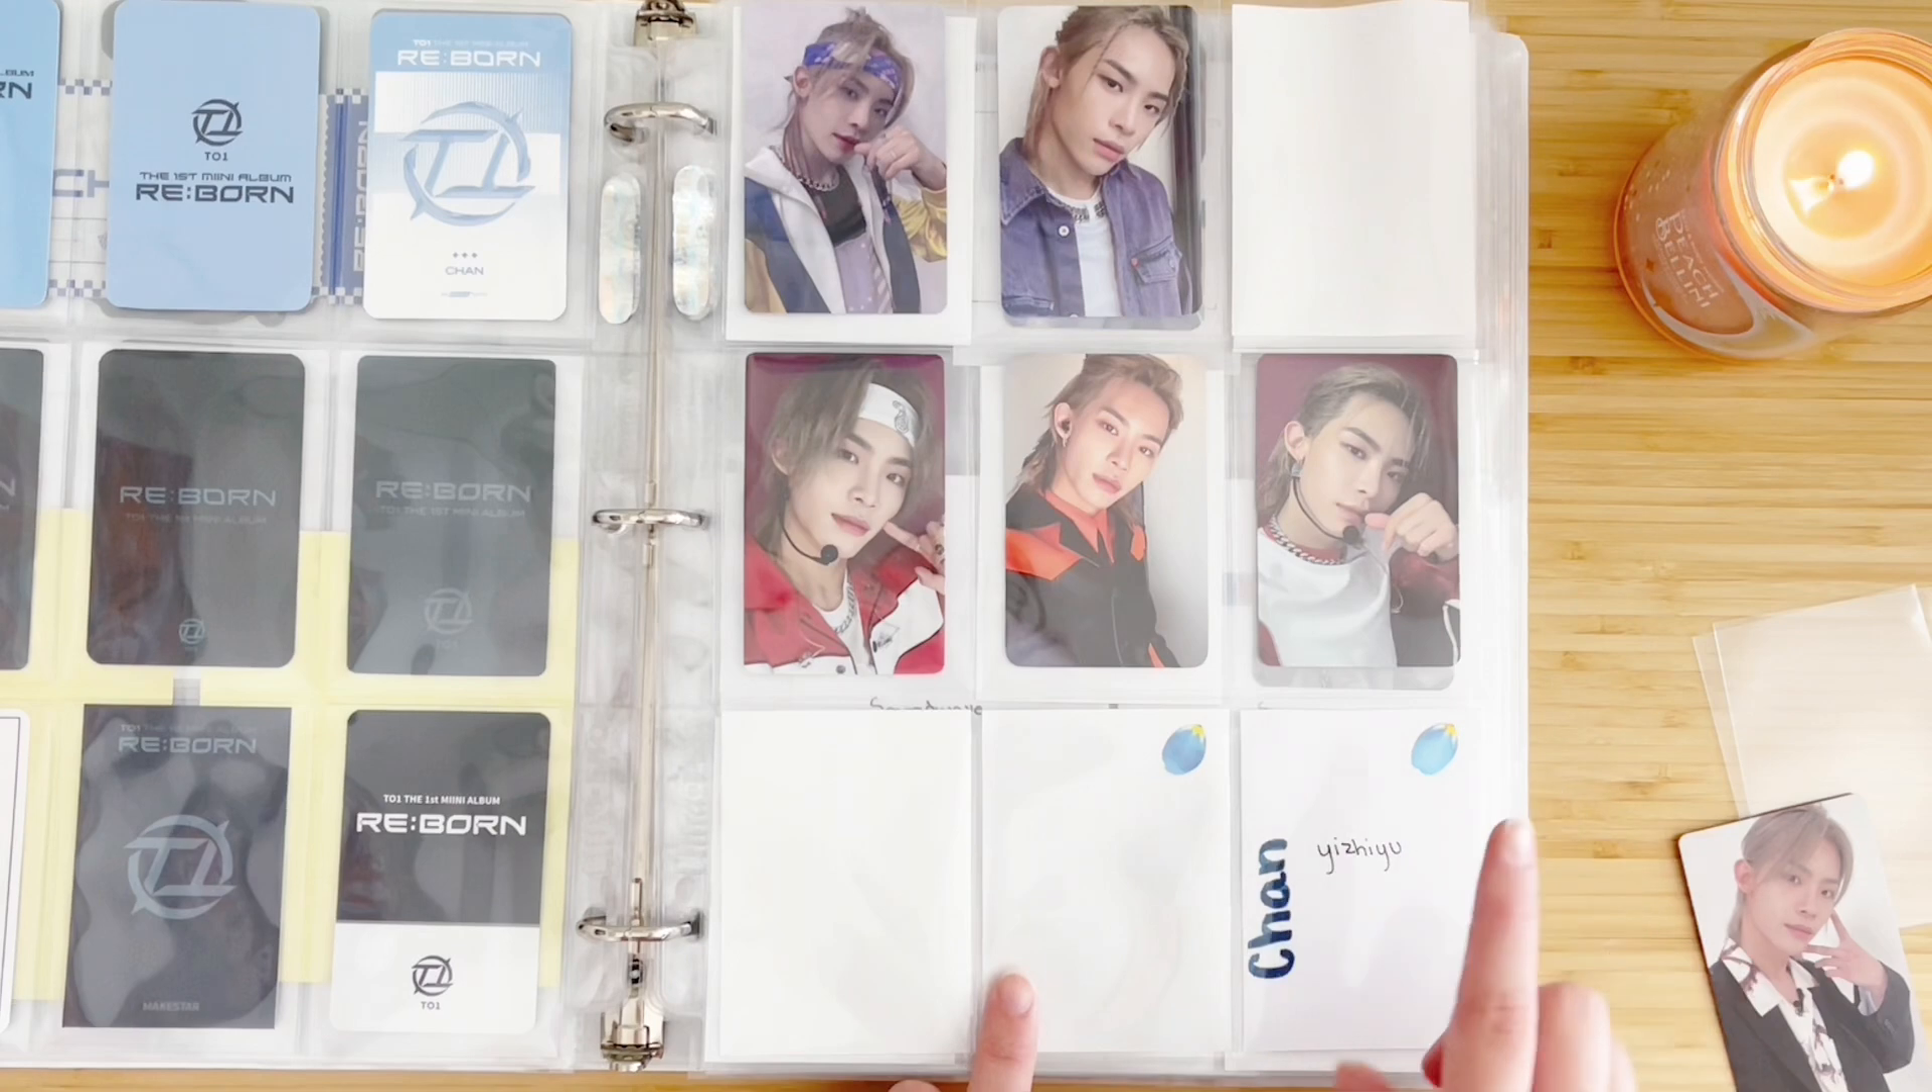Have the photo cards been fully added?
No.